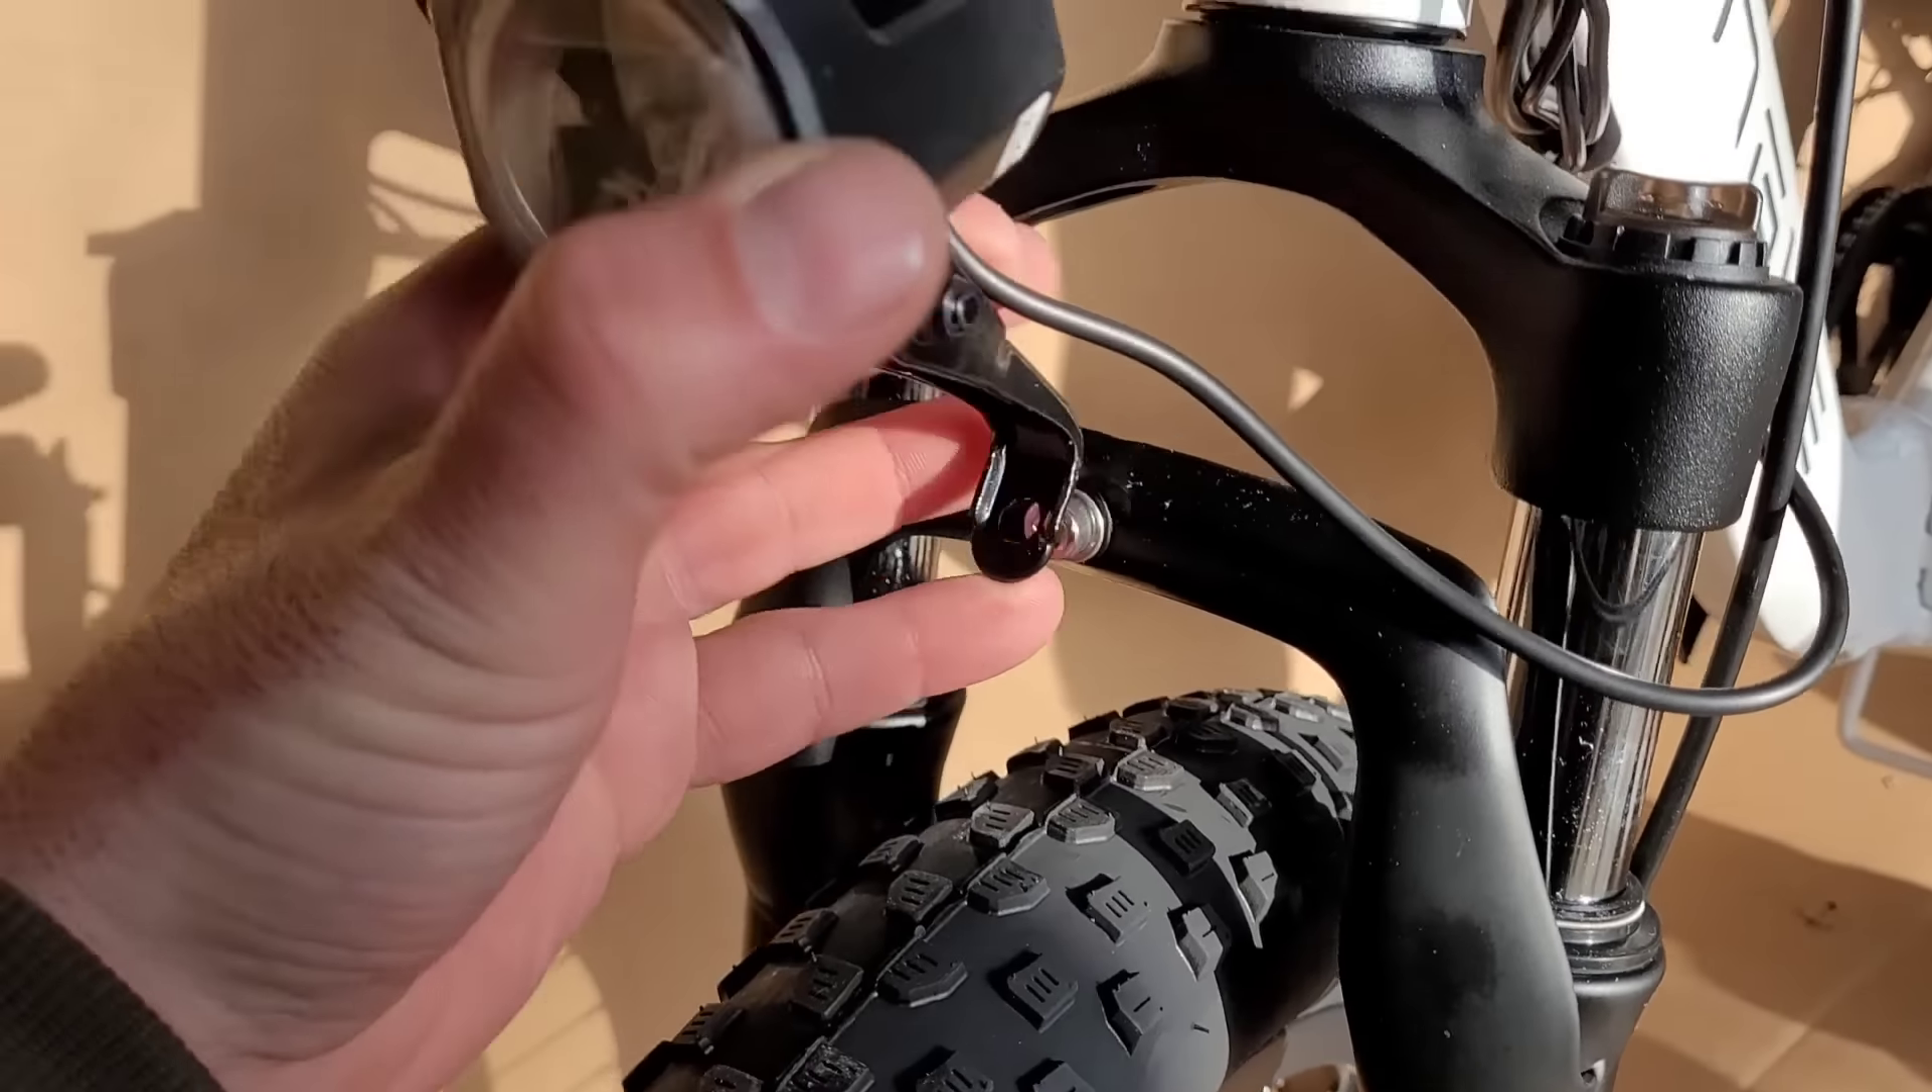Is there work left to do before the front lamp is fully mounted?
Yes.